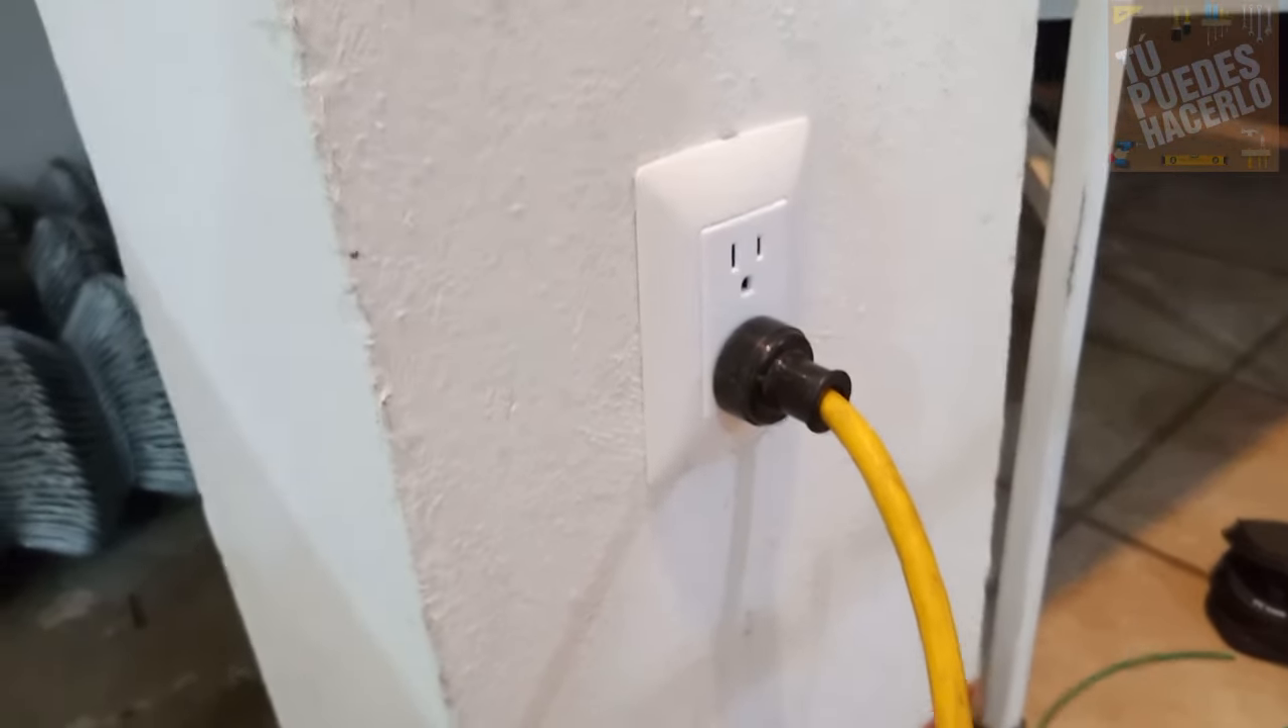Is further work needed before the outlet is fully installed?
No.